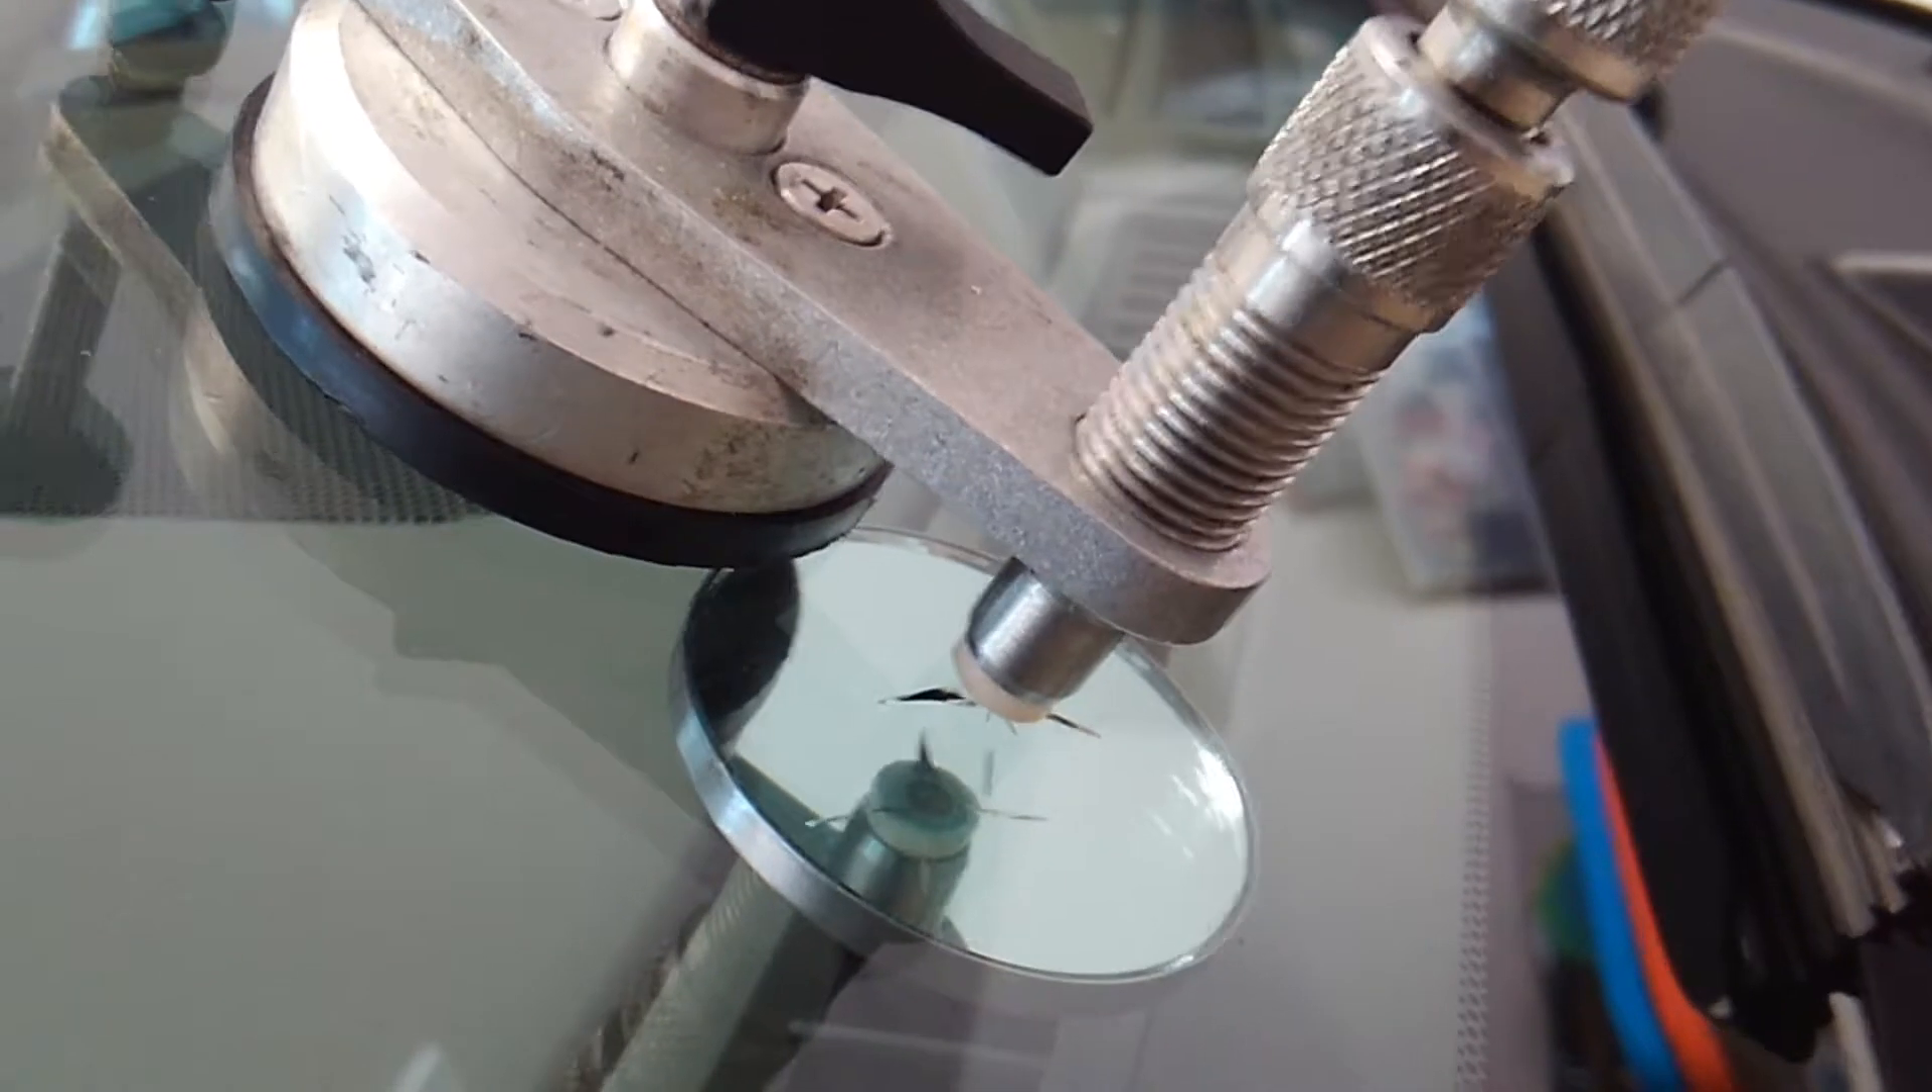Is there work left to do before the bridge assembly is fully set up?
No.